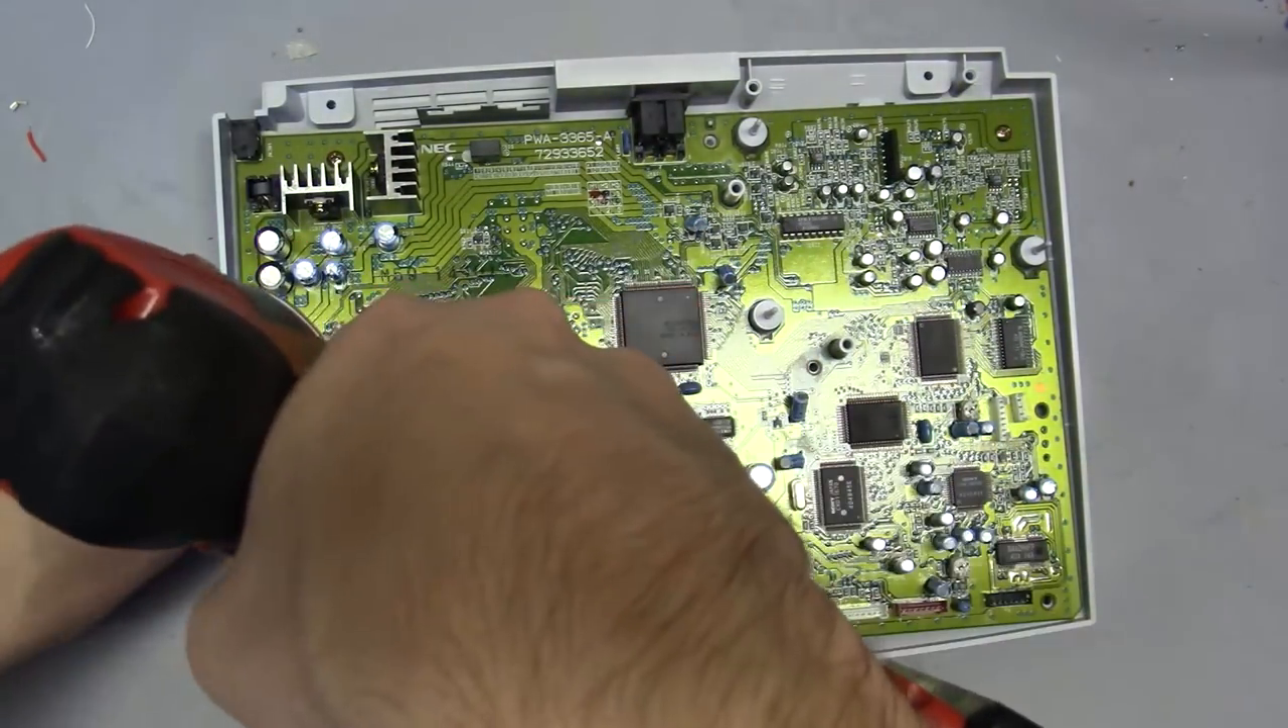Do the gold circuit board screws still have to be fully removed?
Yes.